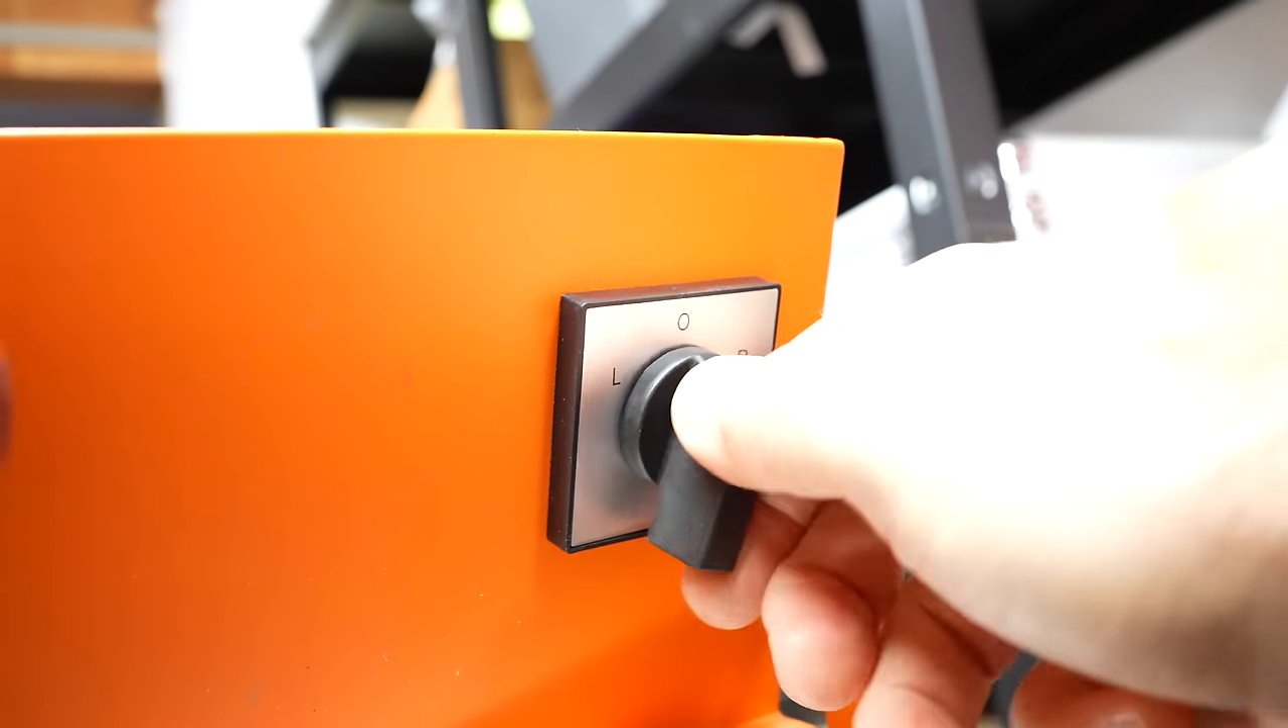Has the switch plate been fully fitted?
Yes.